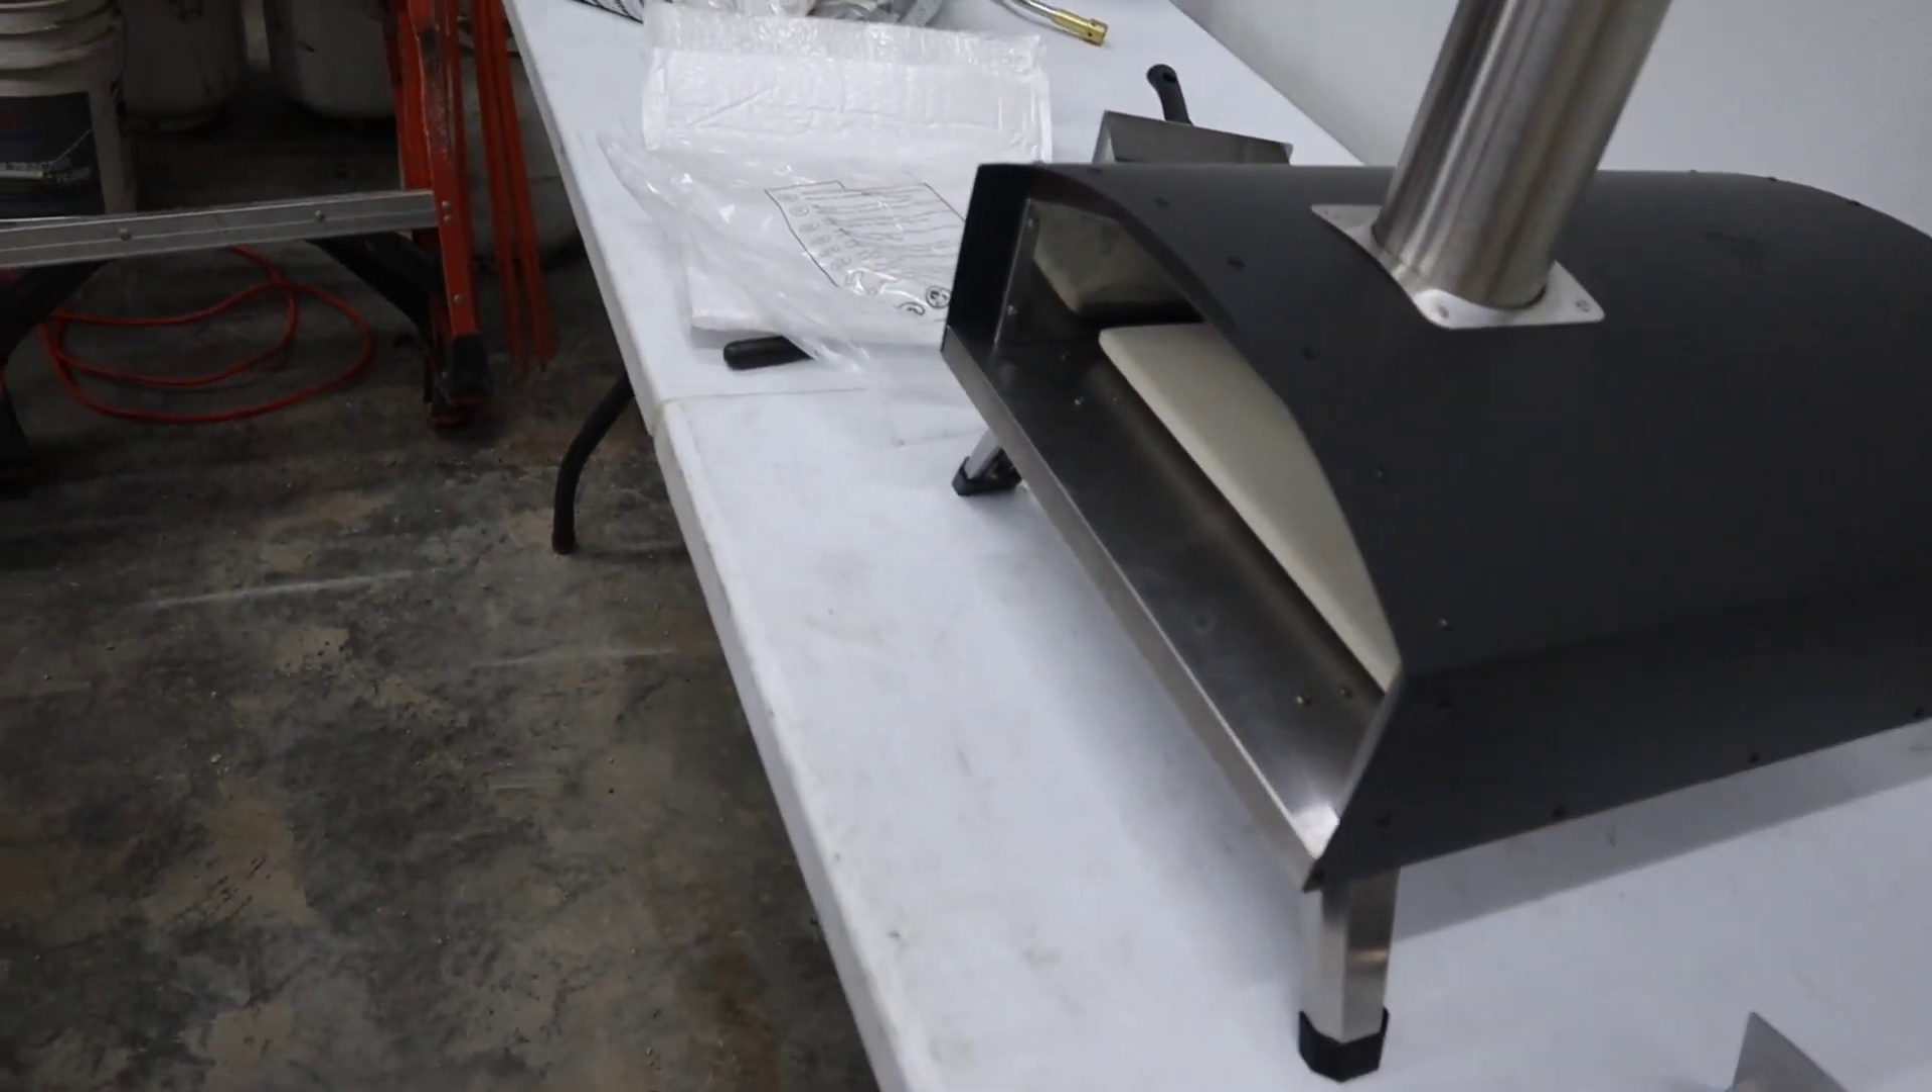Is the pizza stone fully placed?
Yes.